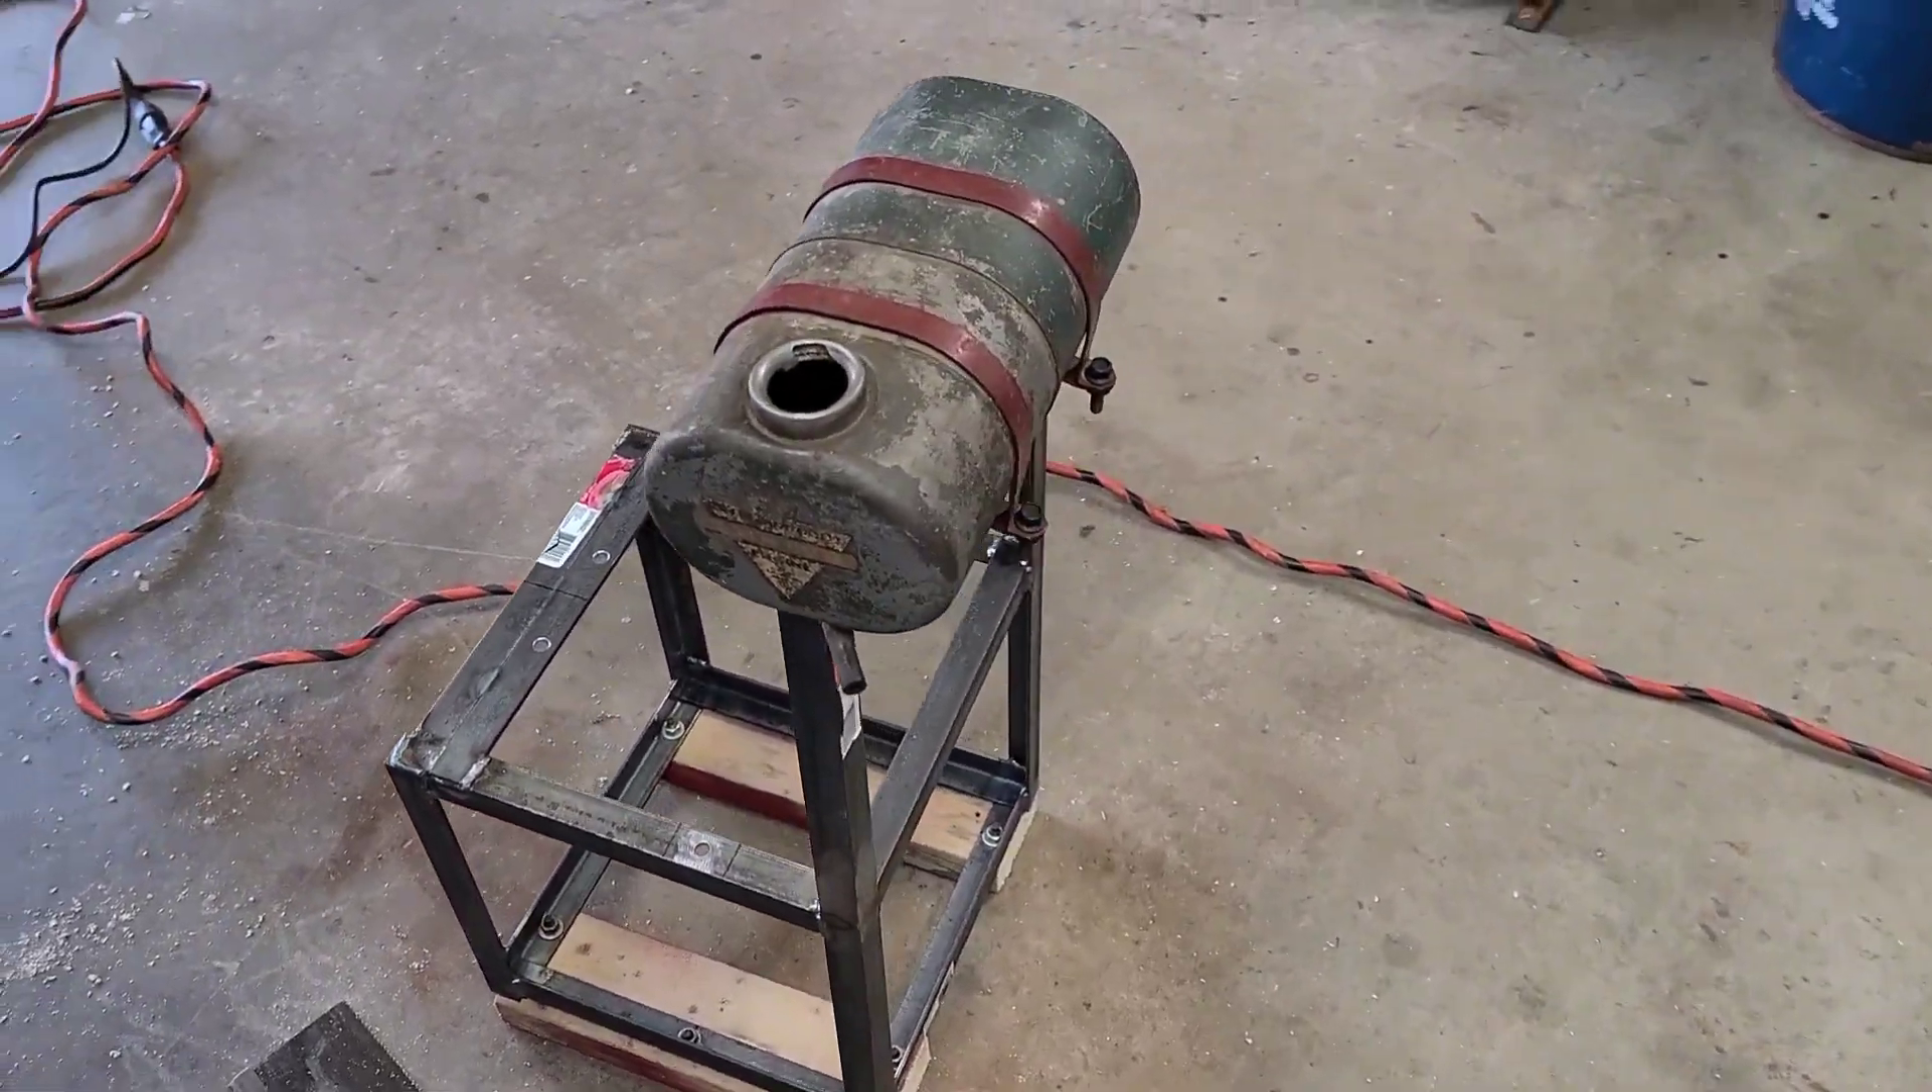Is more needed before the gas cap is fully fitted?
Yes.